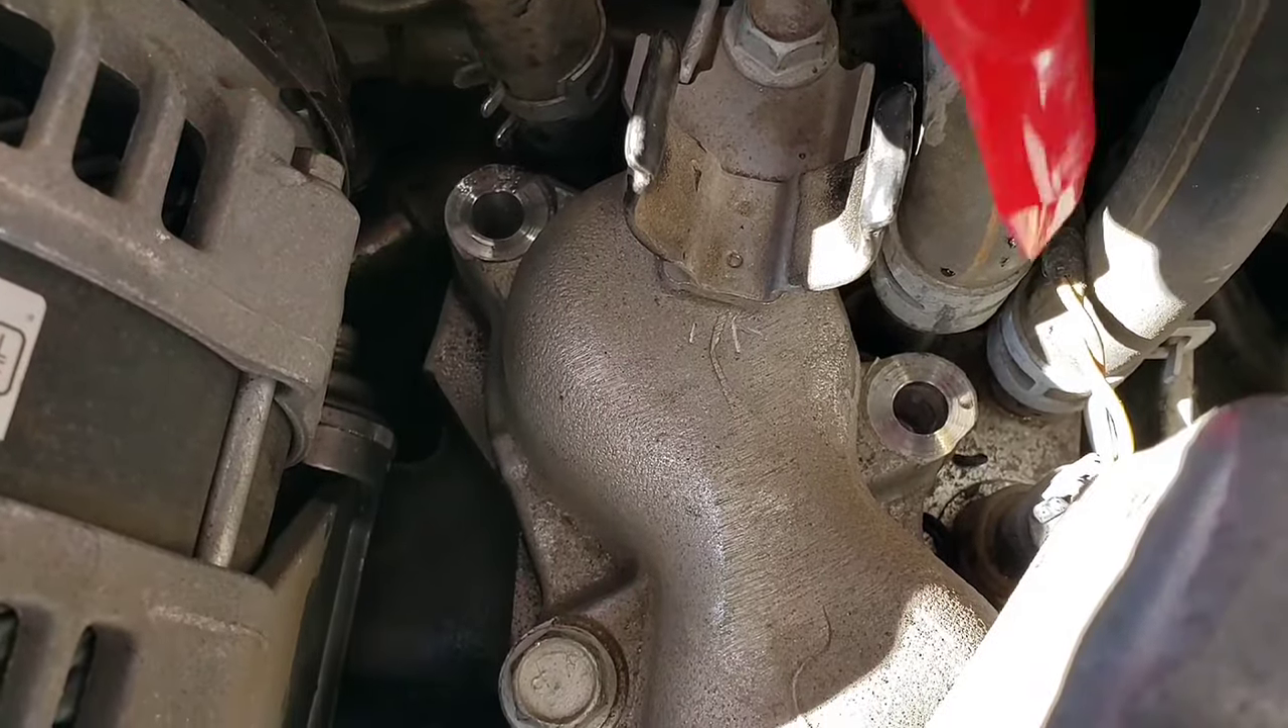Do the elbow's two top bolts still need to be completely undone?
No.